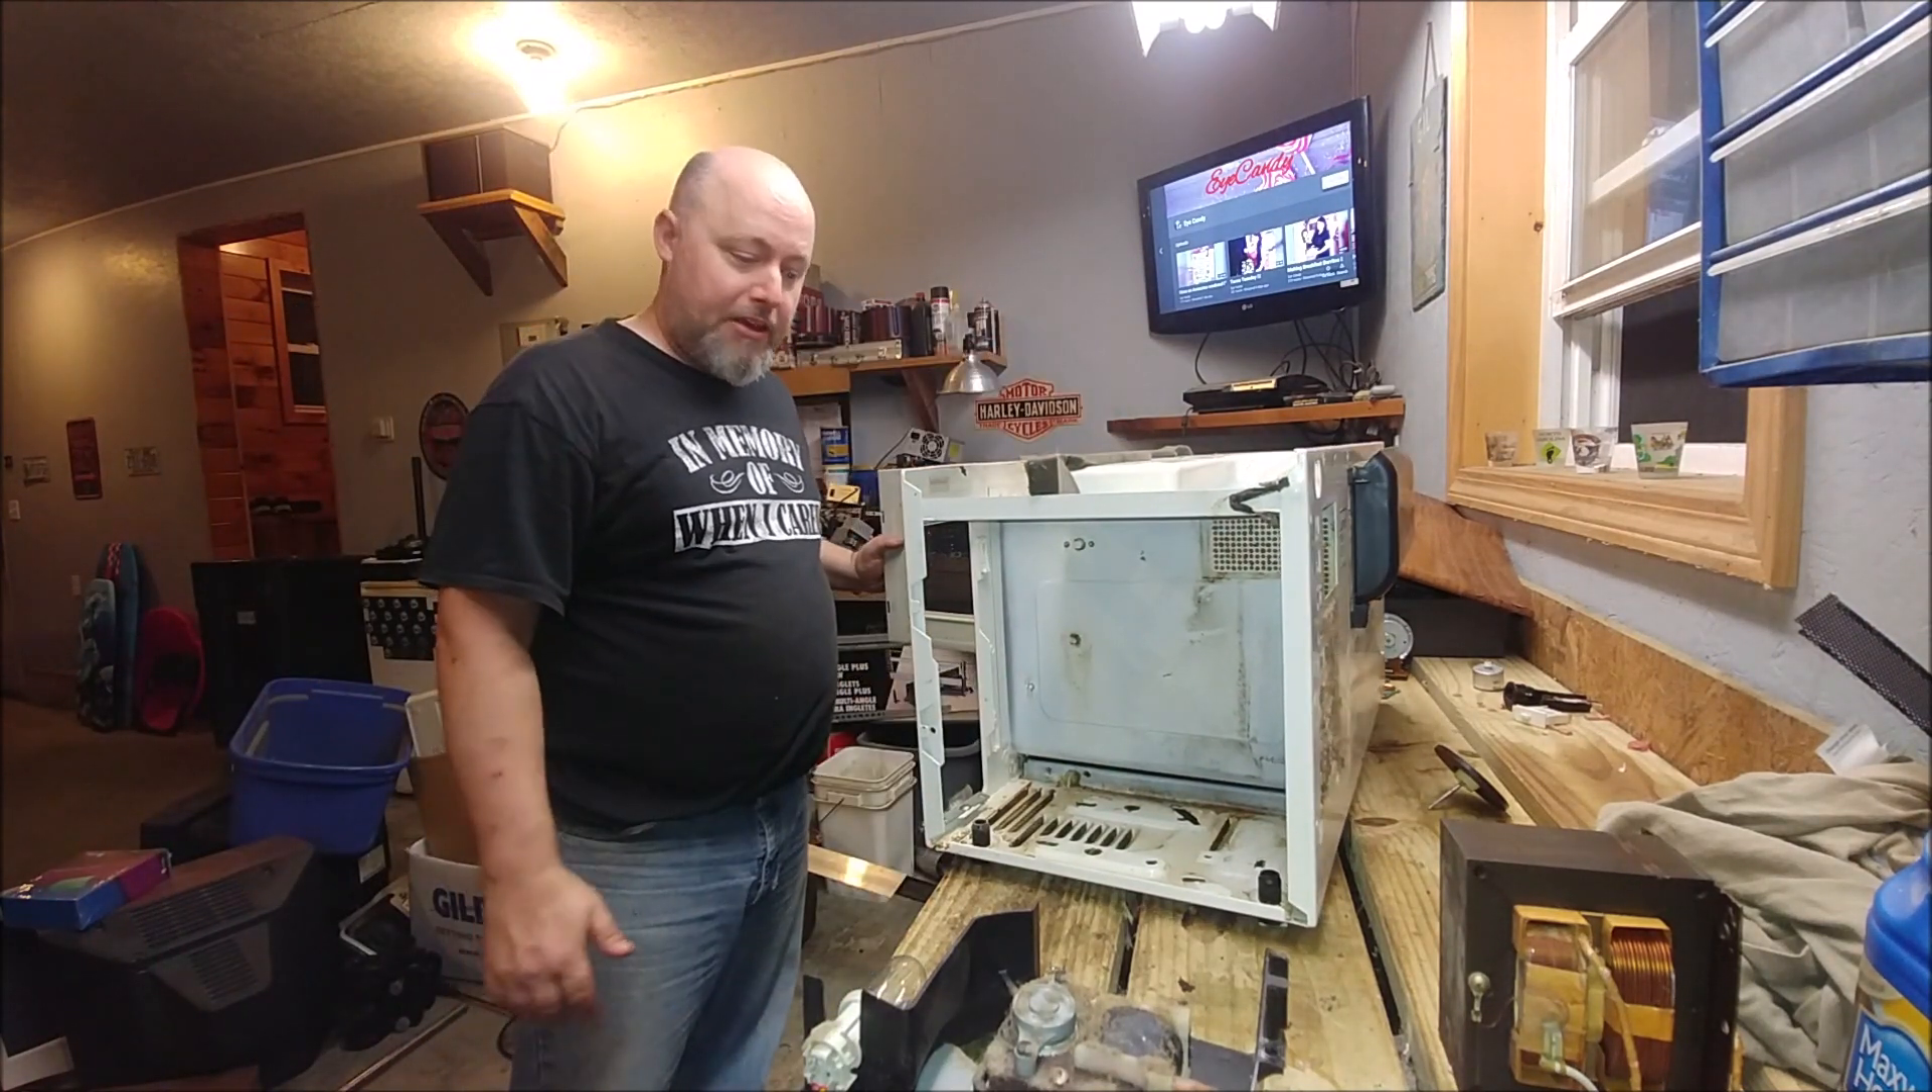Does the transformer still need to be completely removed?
No.